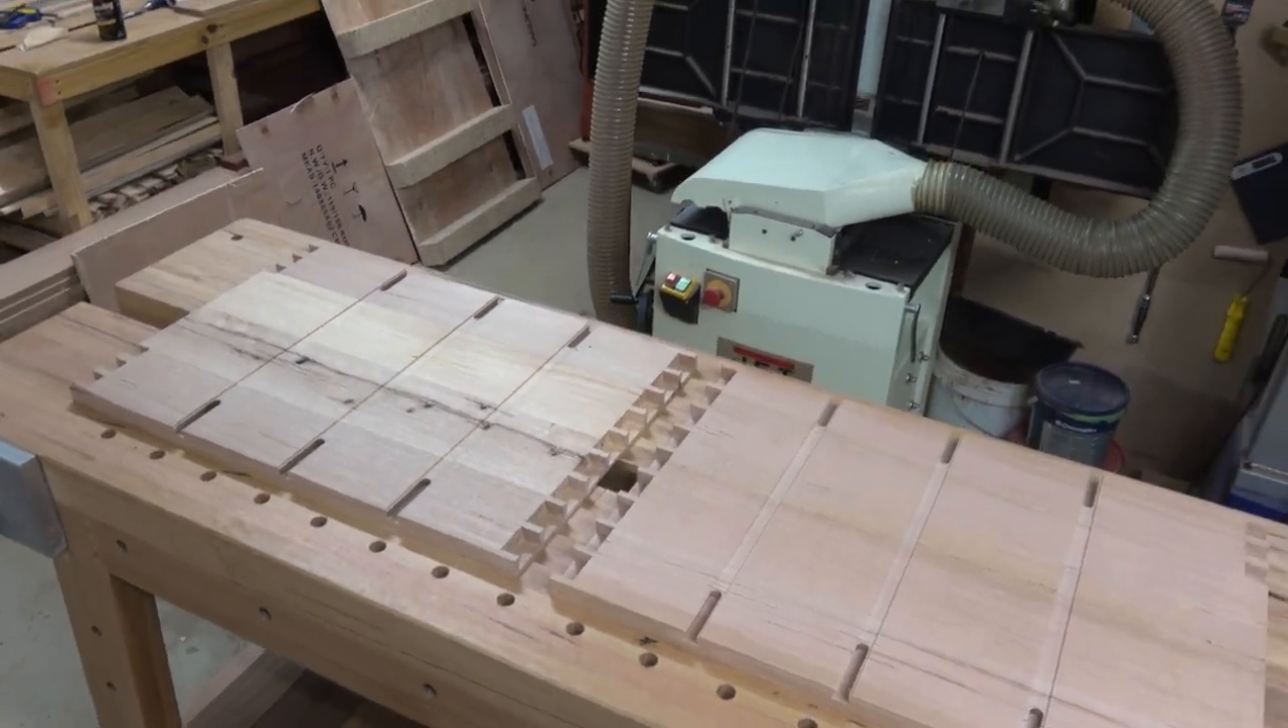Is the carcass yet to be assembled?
Yes.